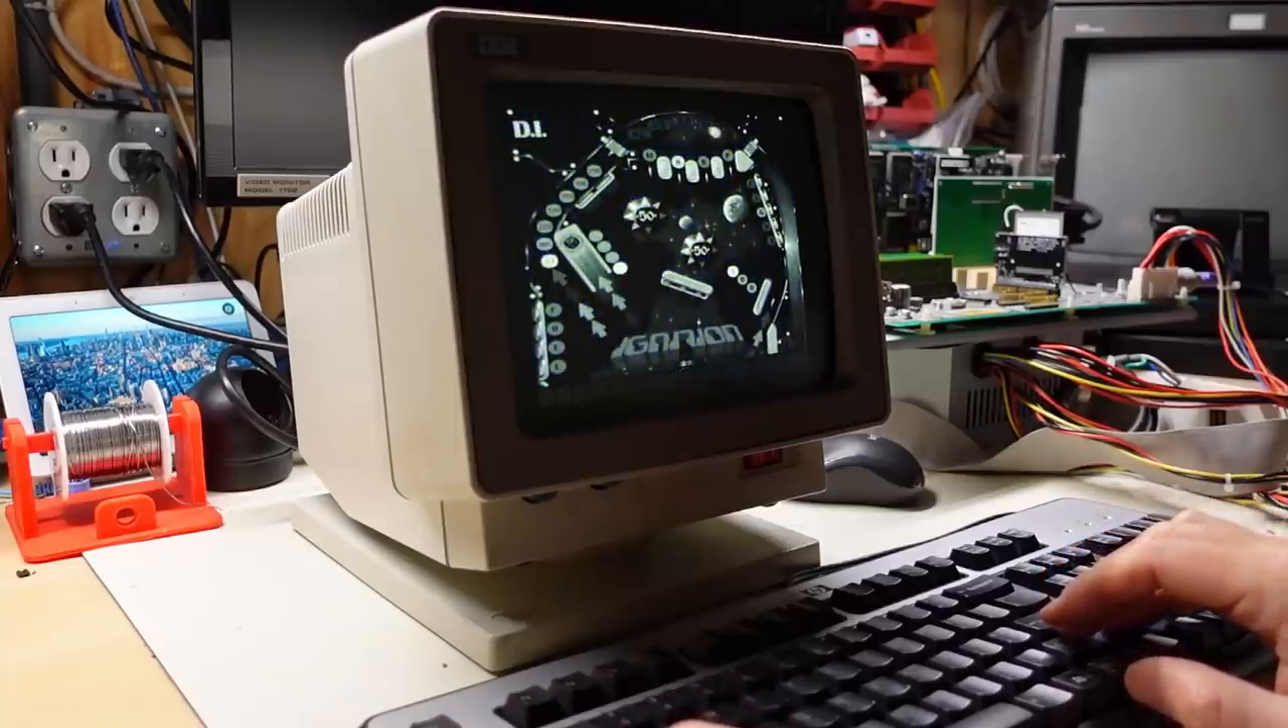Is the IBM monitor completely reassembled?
Yes.